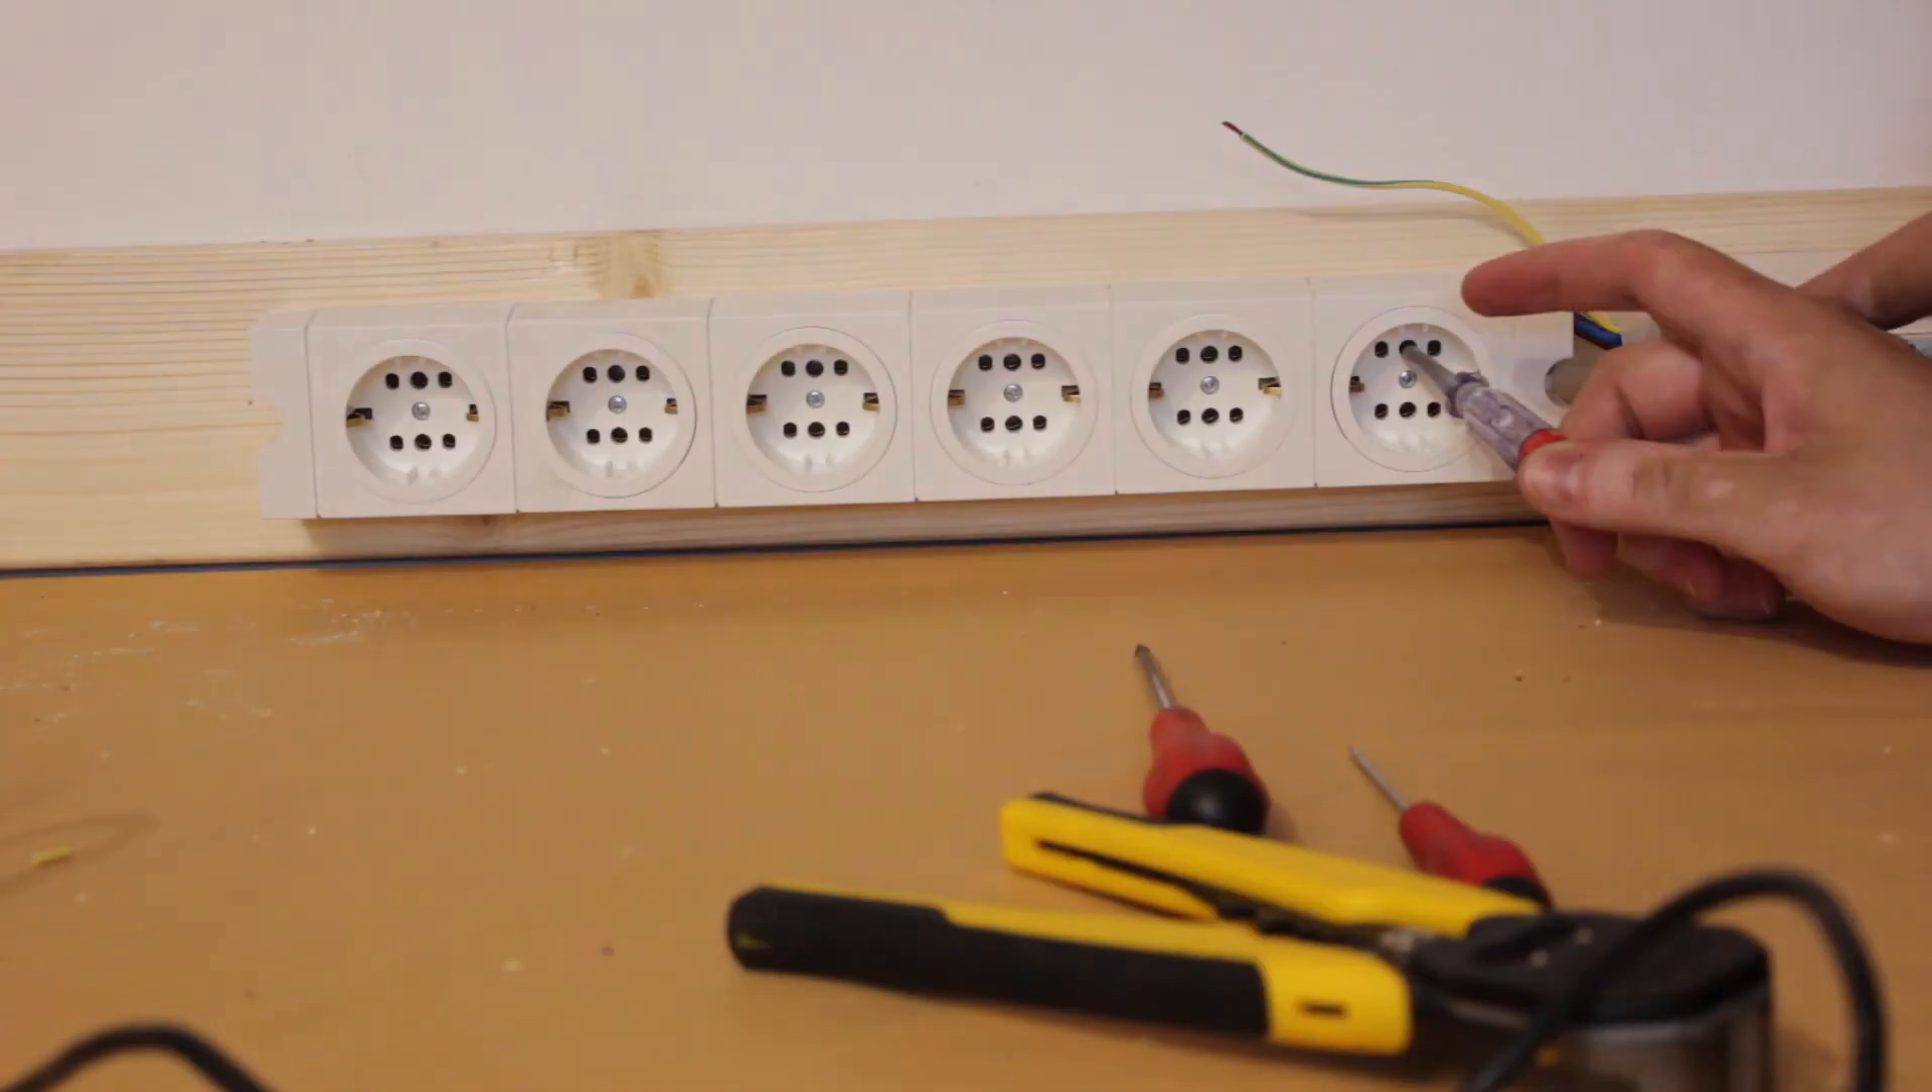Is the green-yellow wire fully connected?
No.